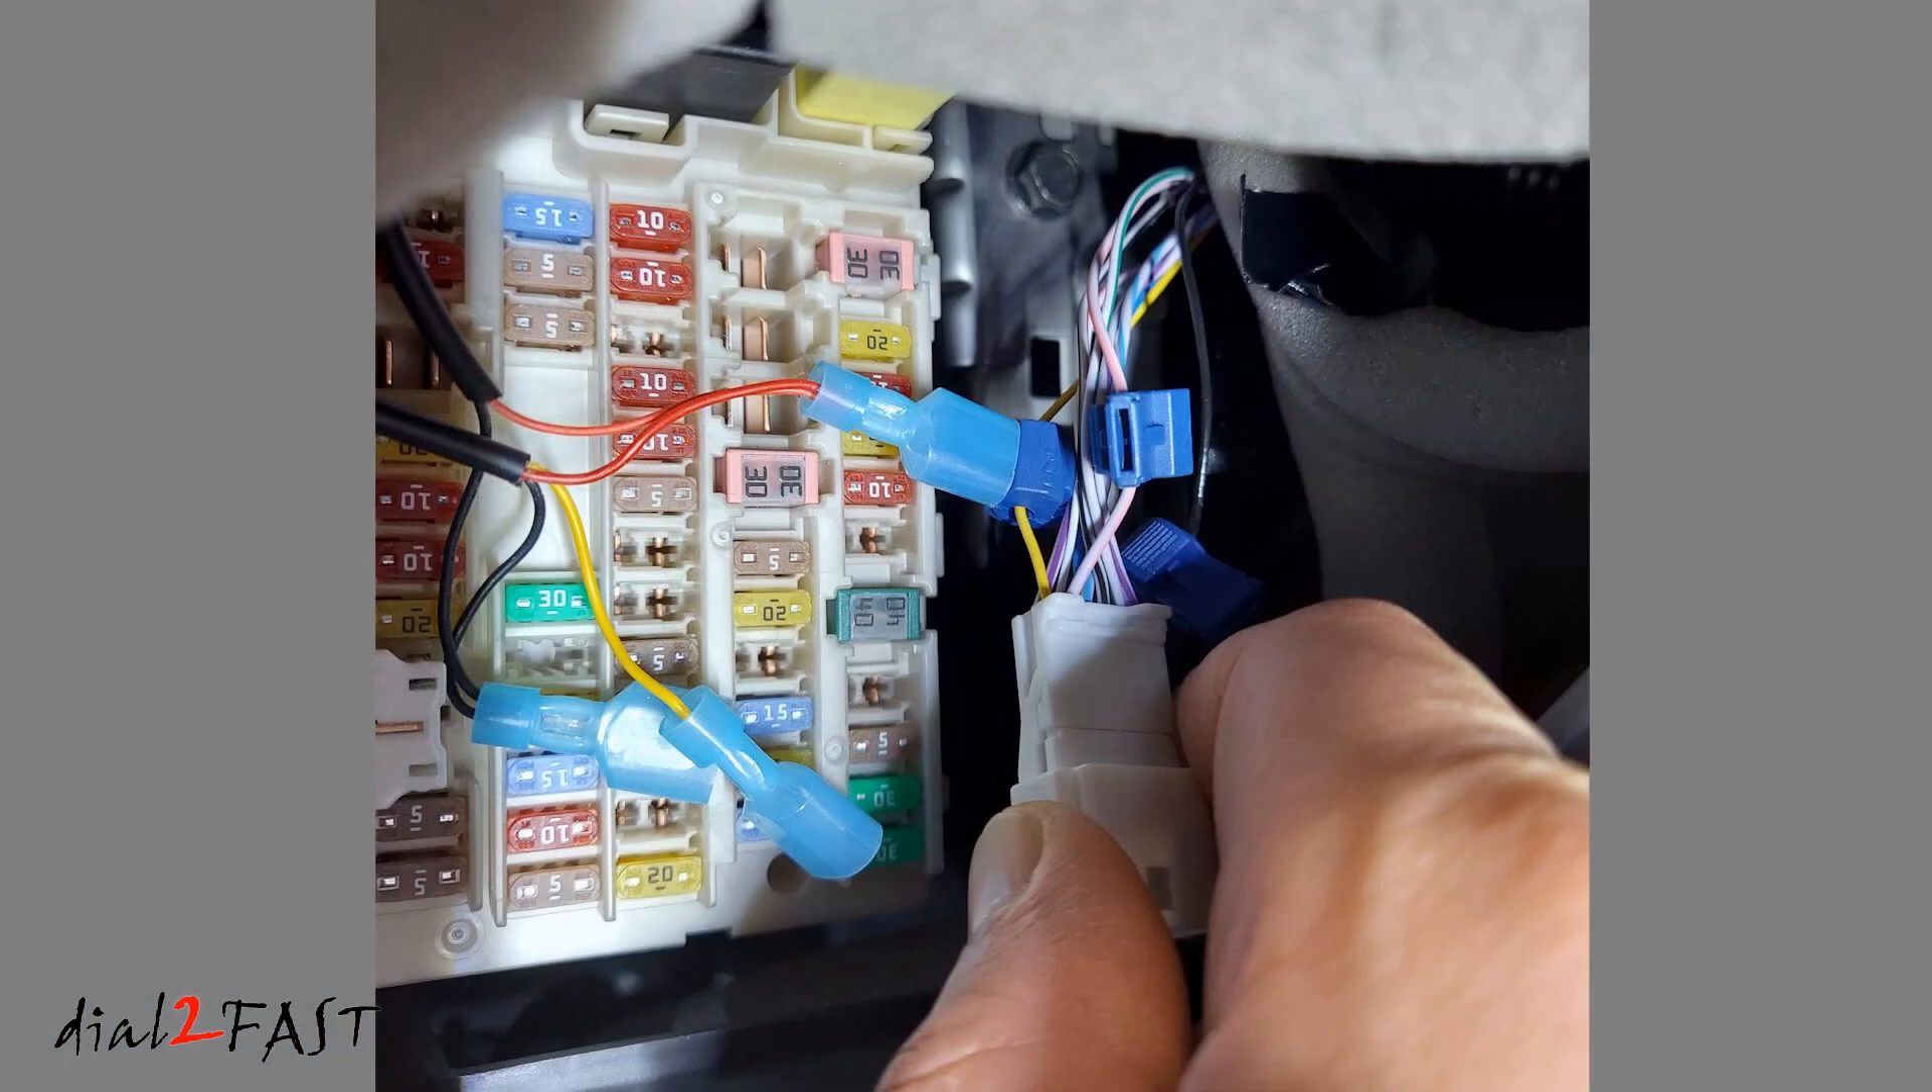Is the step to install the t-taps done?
Yes.